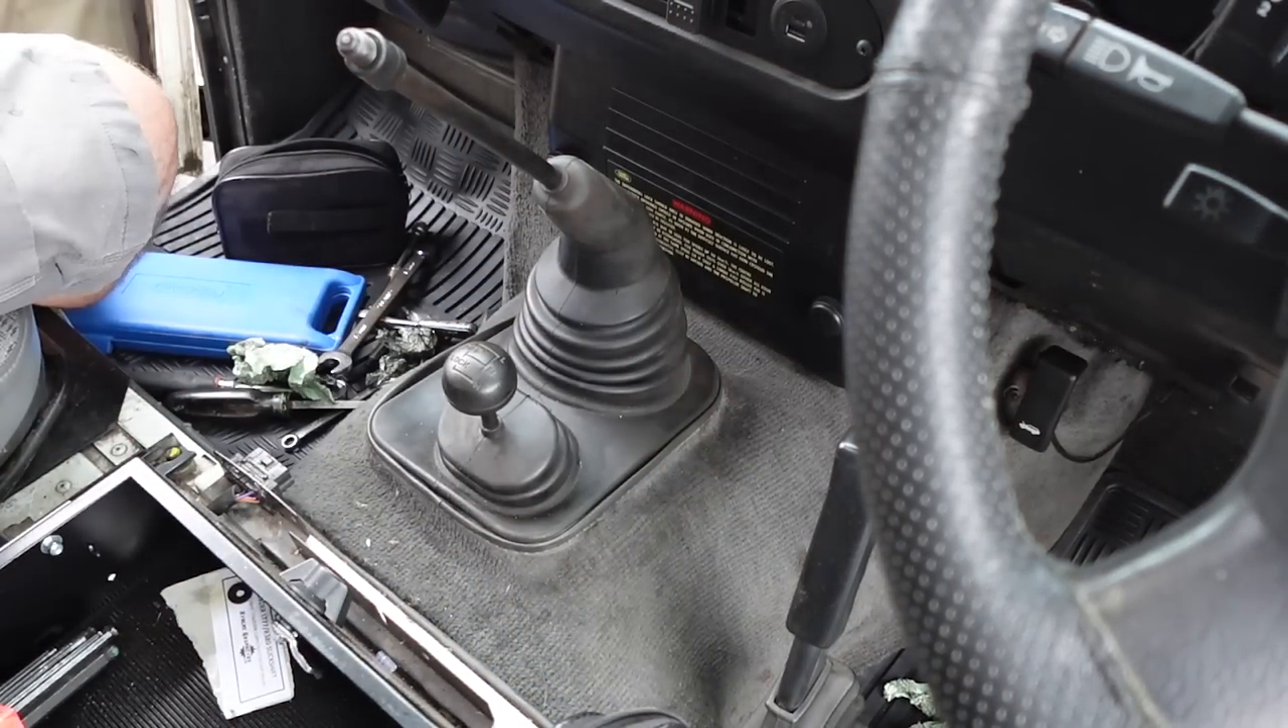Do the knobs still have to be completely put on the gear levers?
Yes.